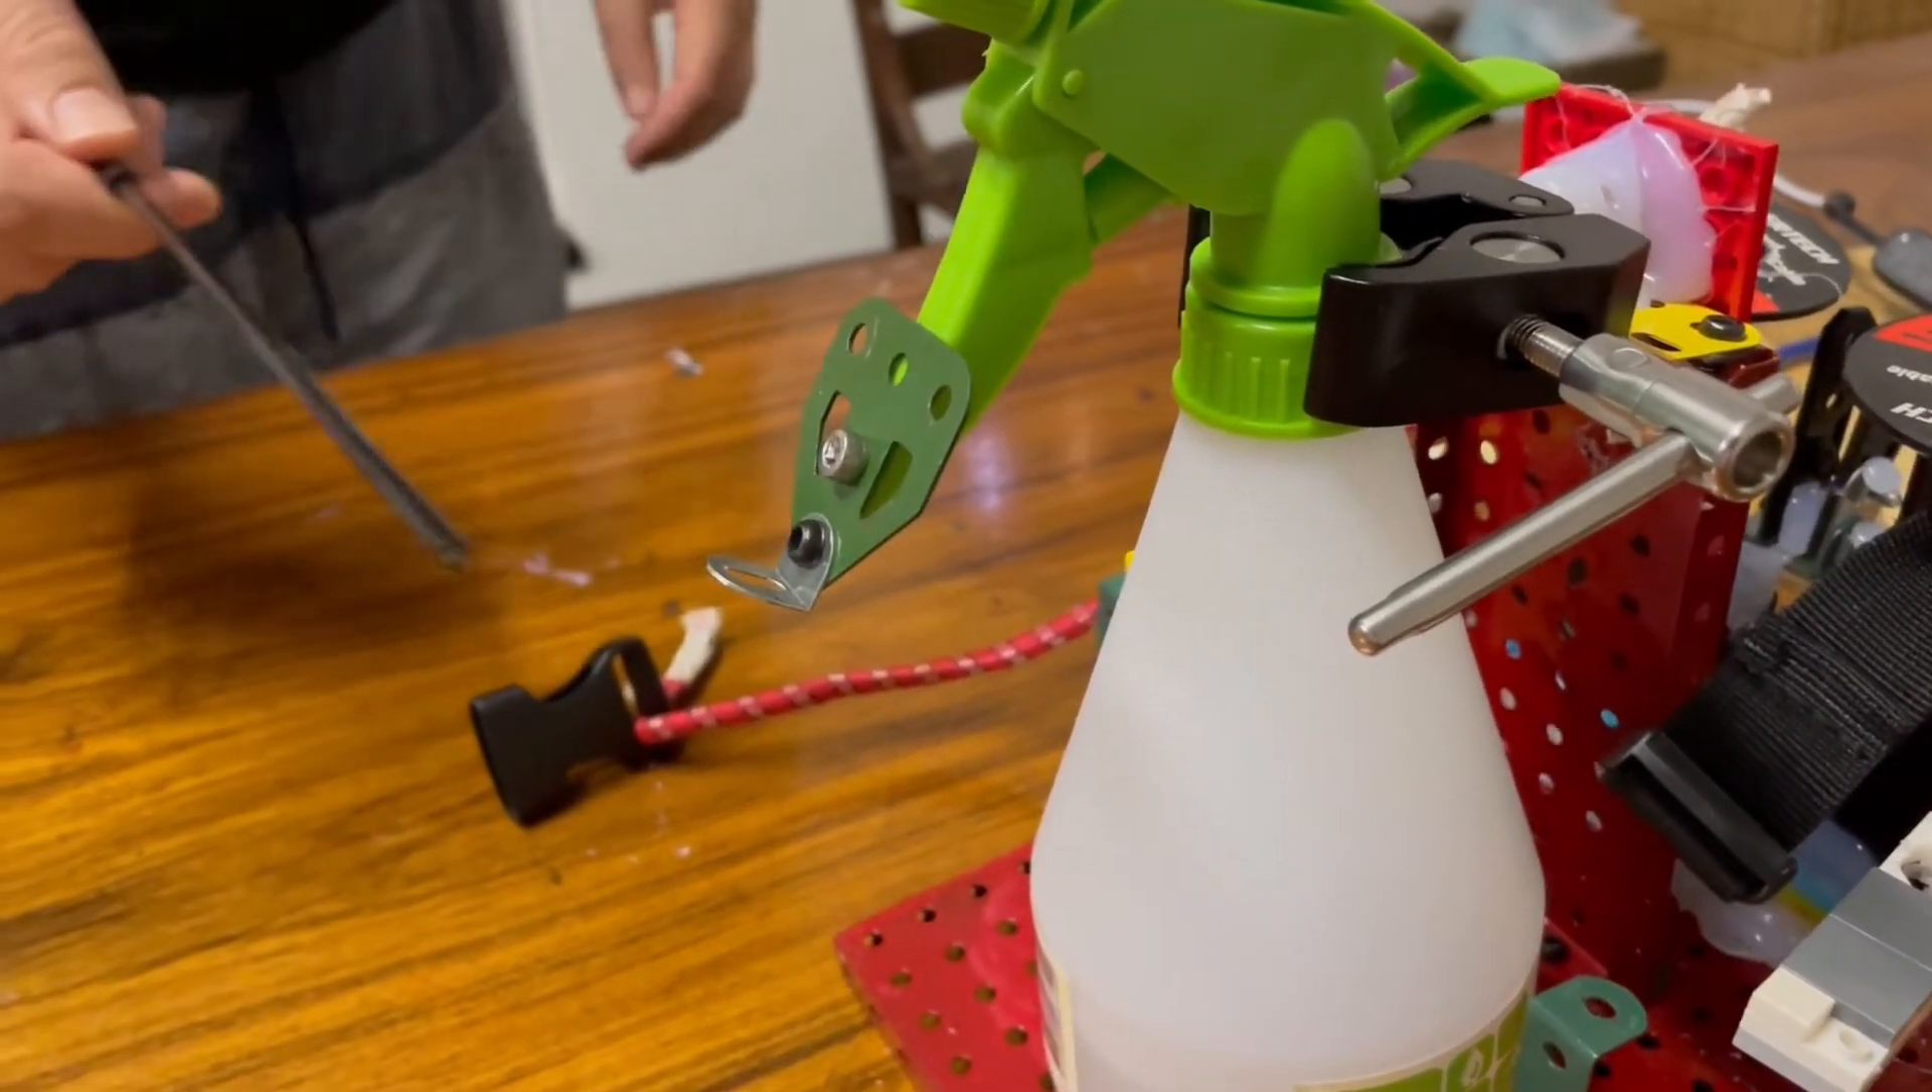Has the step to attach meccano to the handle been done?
Yes.